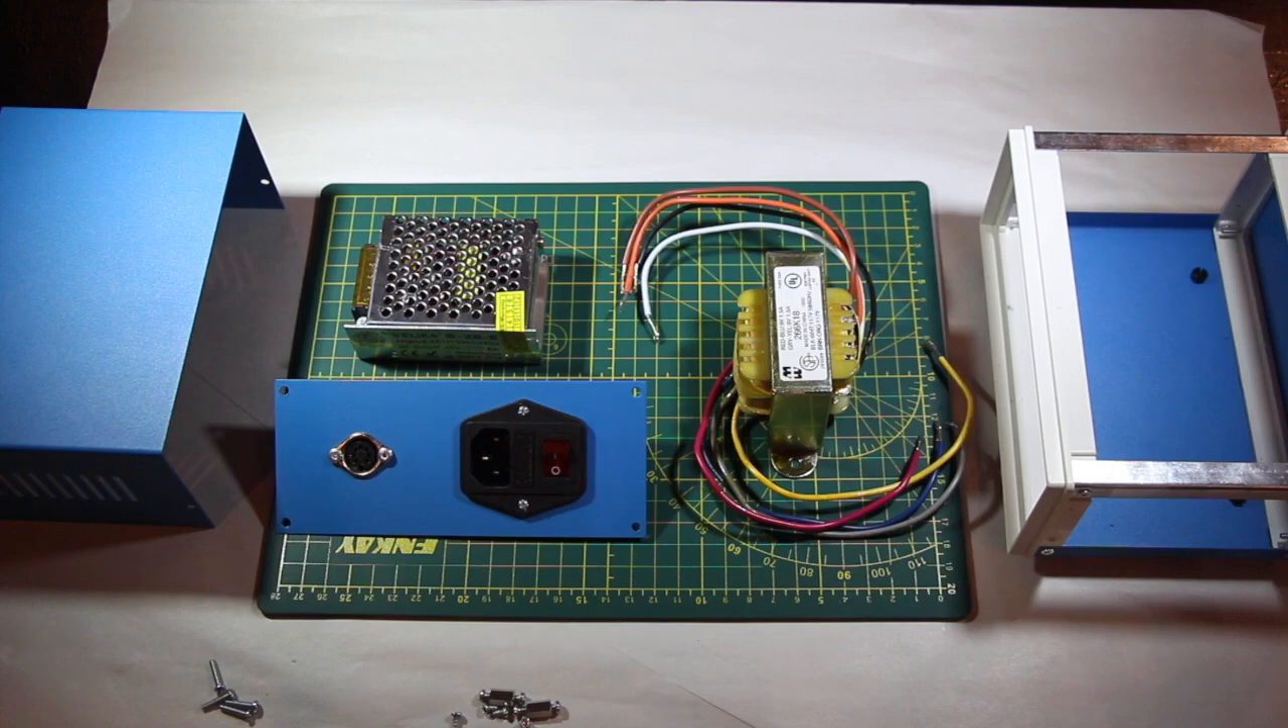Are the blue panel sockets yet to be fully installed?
No.